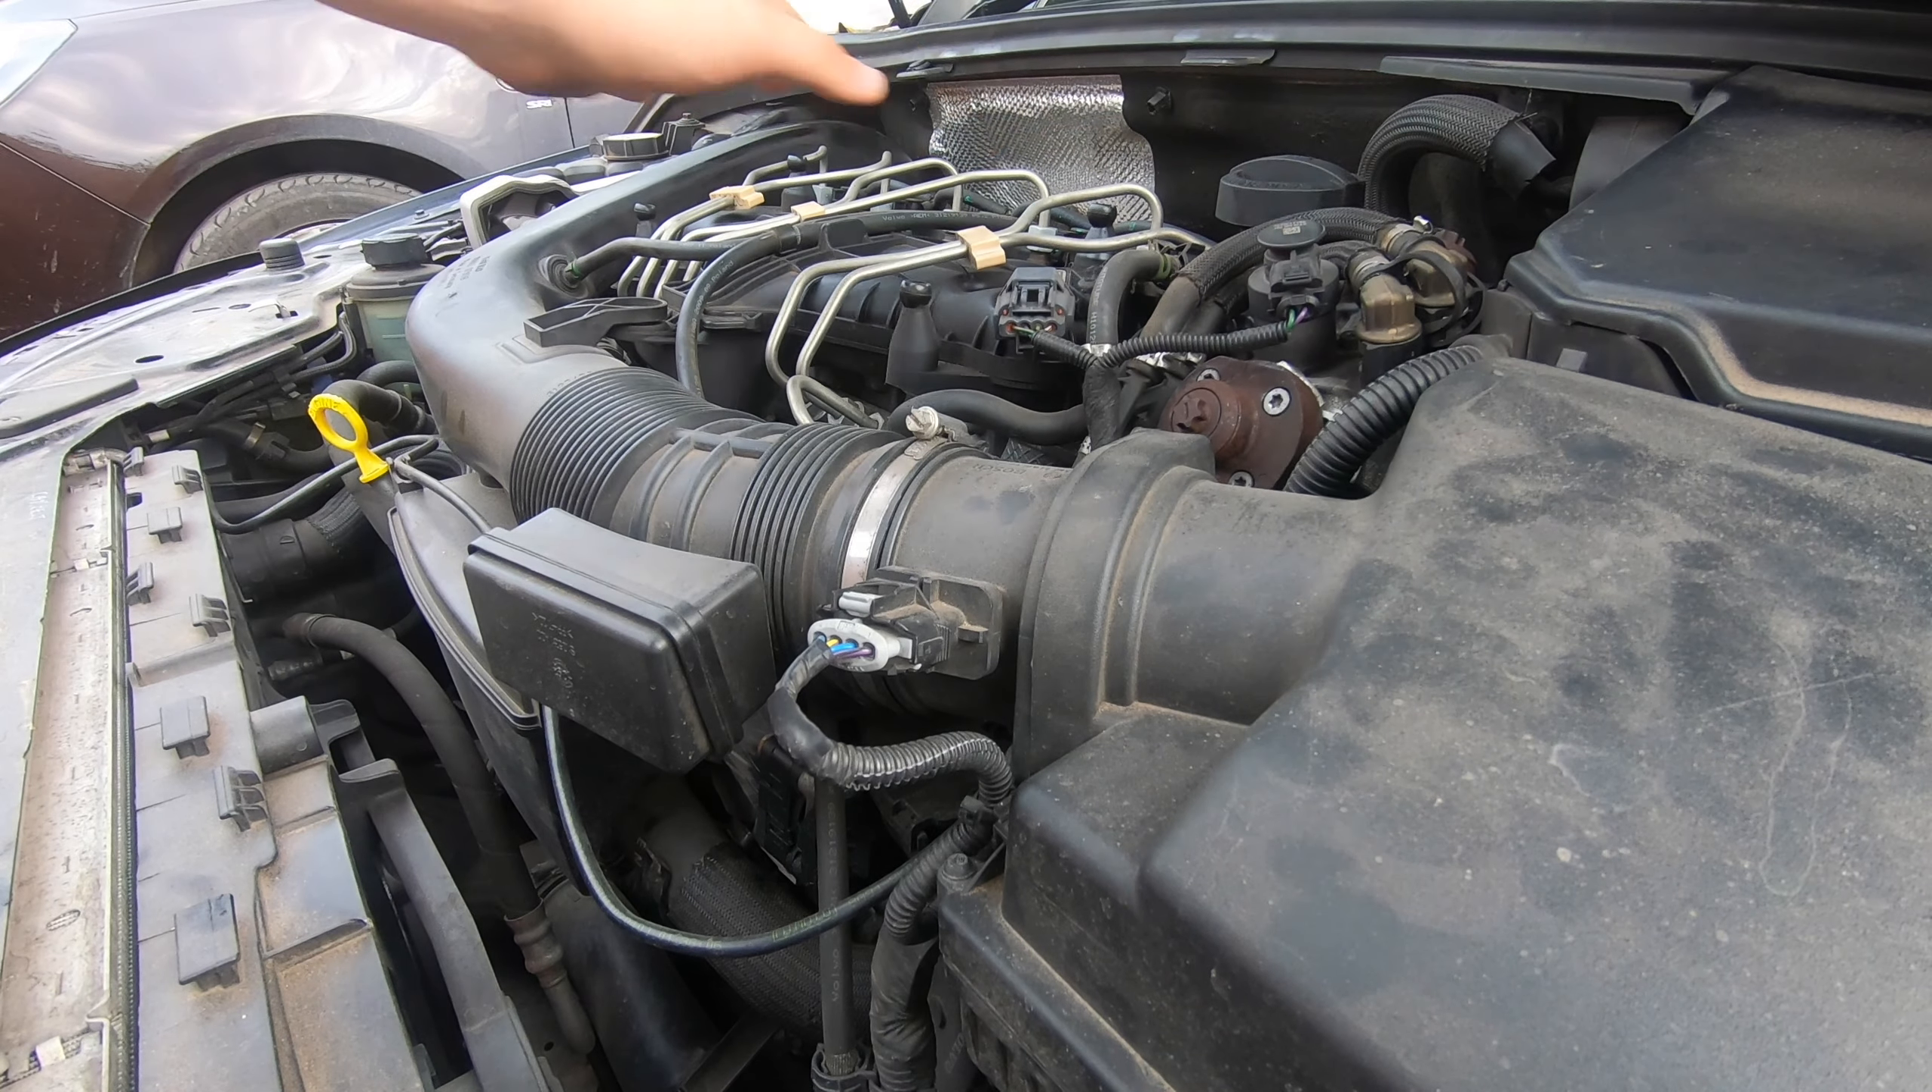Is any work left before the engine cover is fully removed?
No.